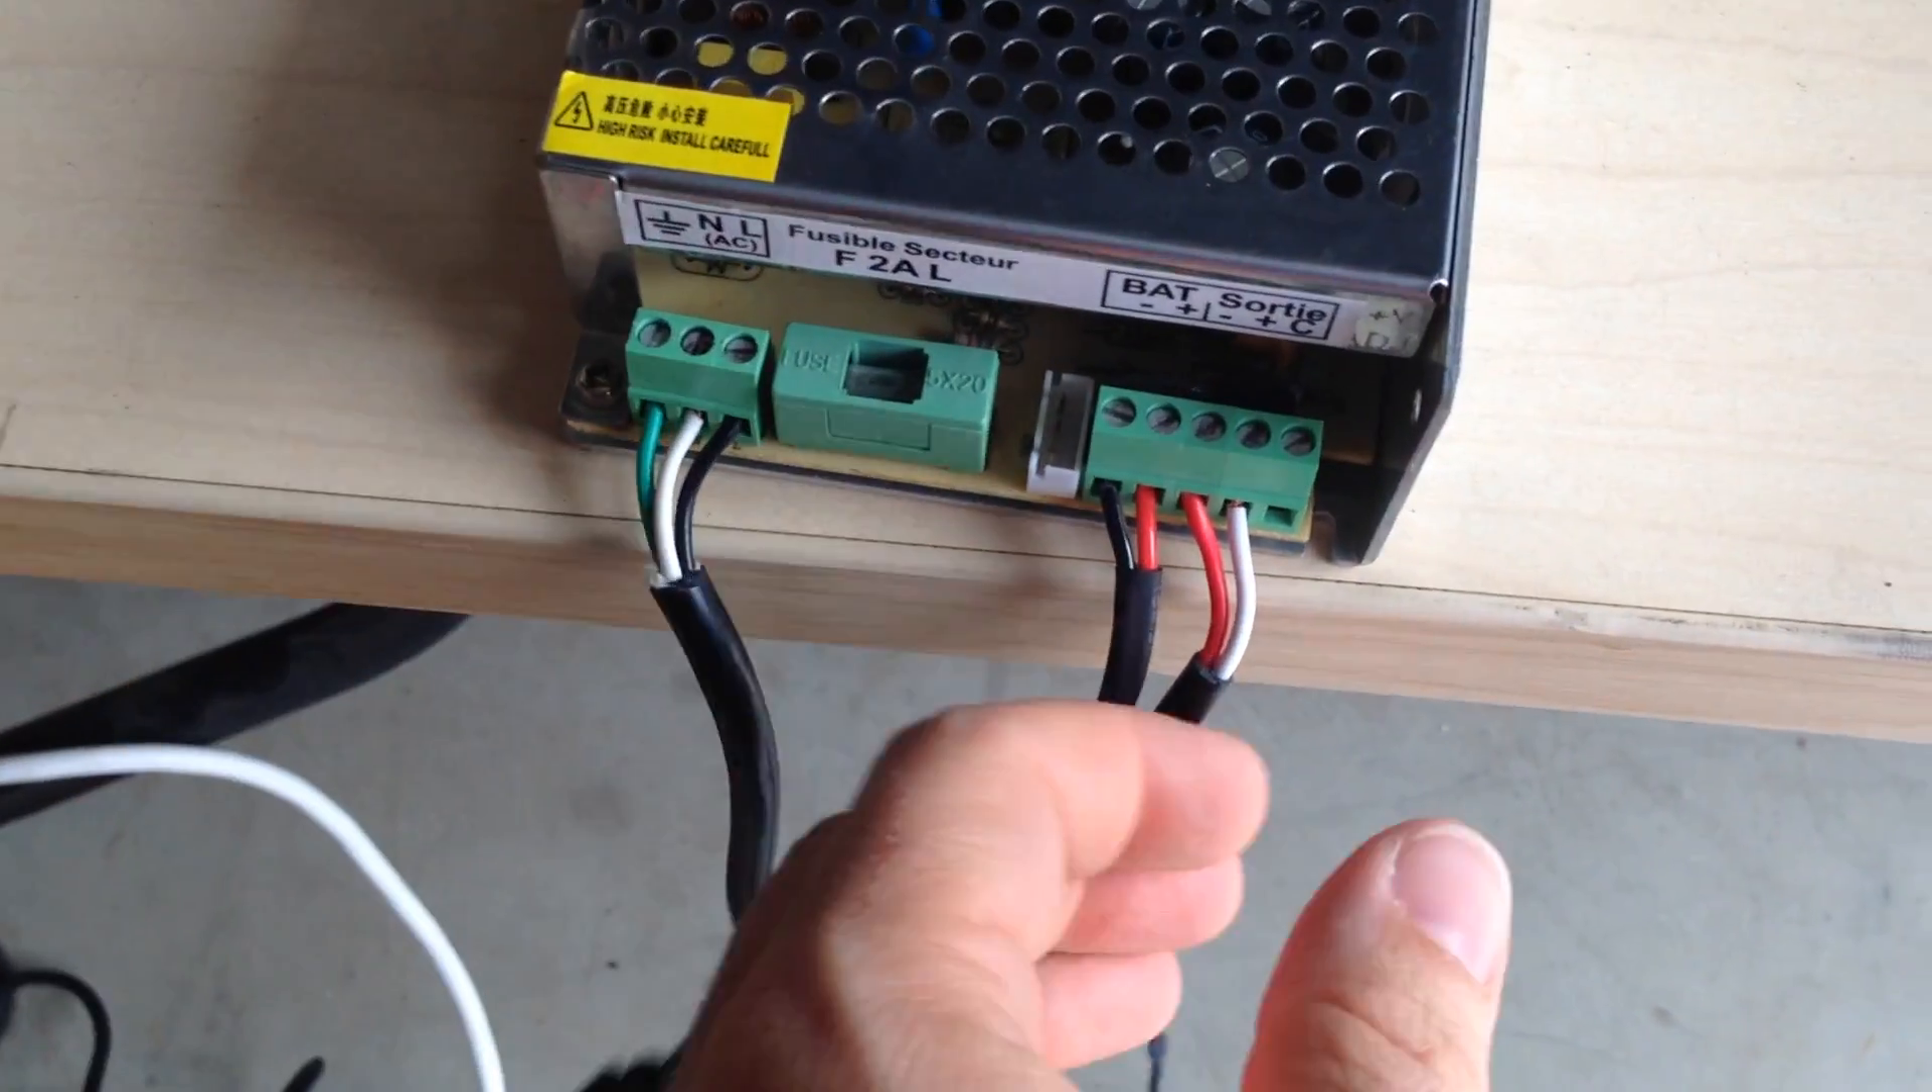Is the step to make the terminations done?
Yes.